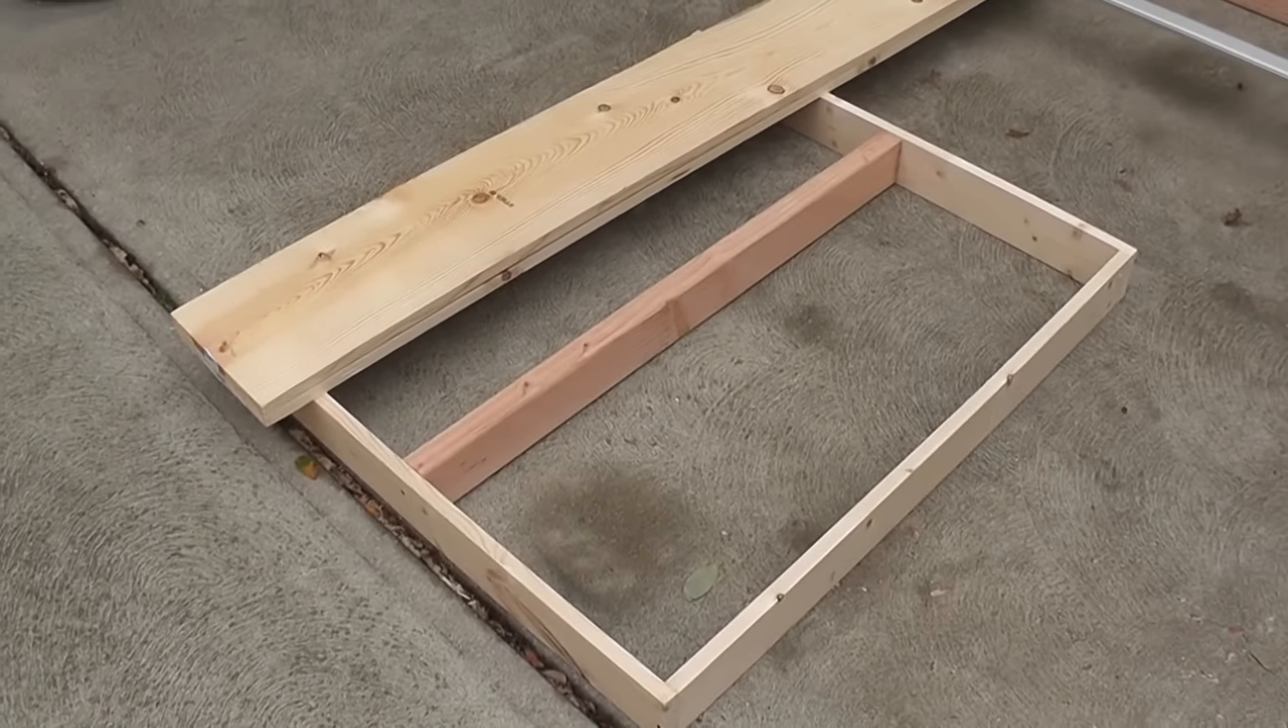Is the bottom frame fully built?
Yes.